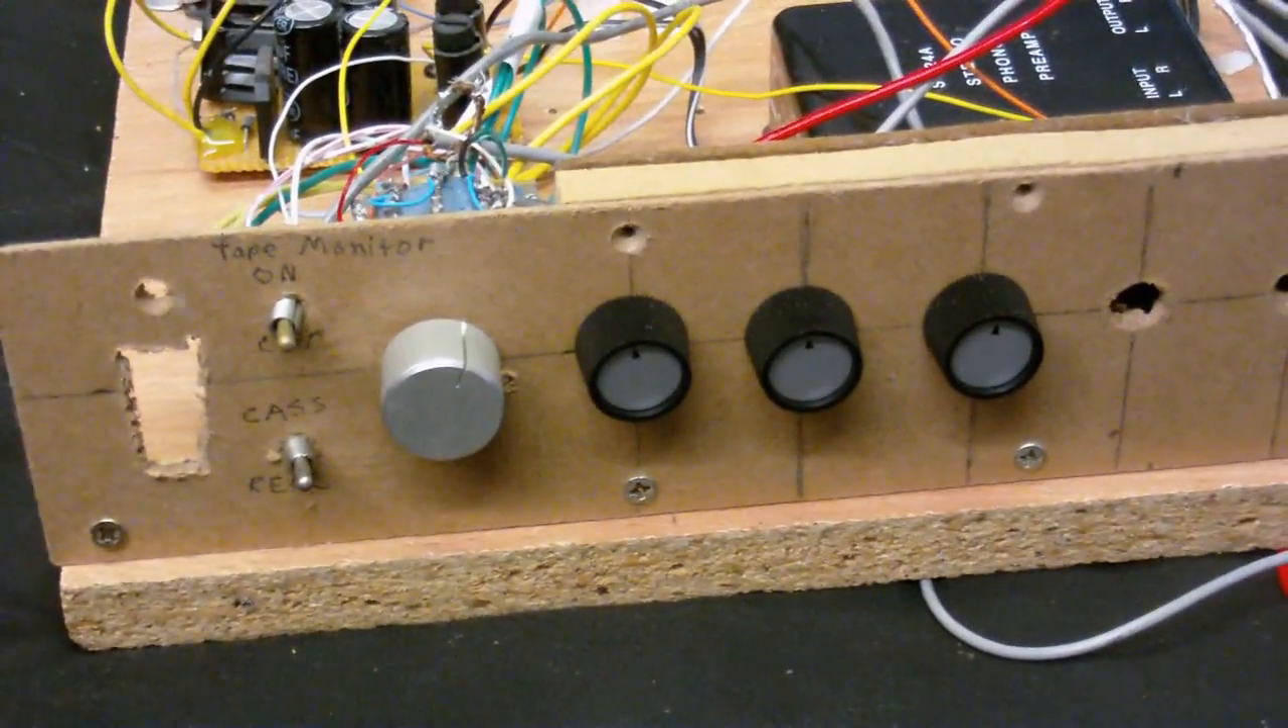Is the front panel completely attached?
Yes.